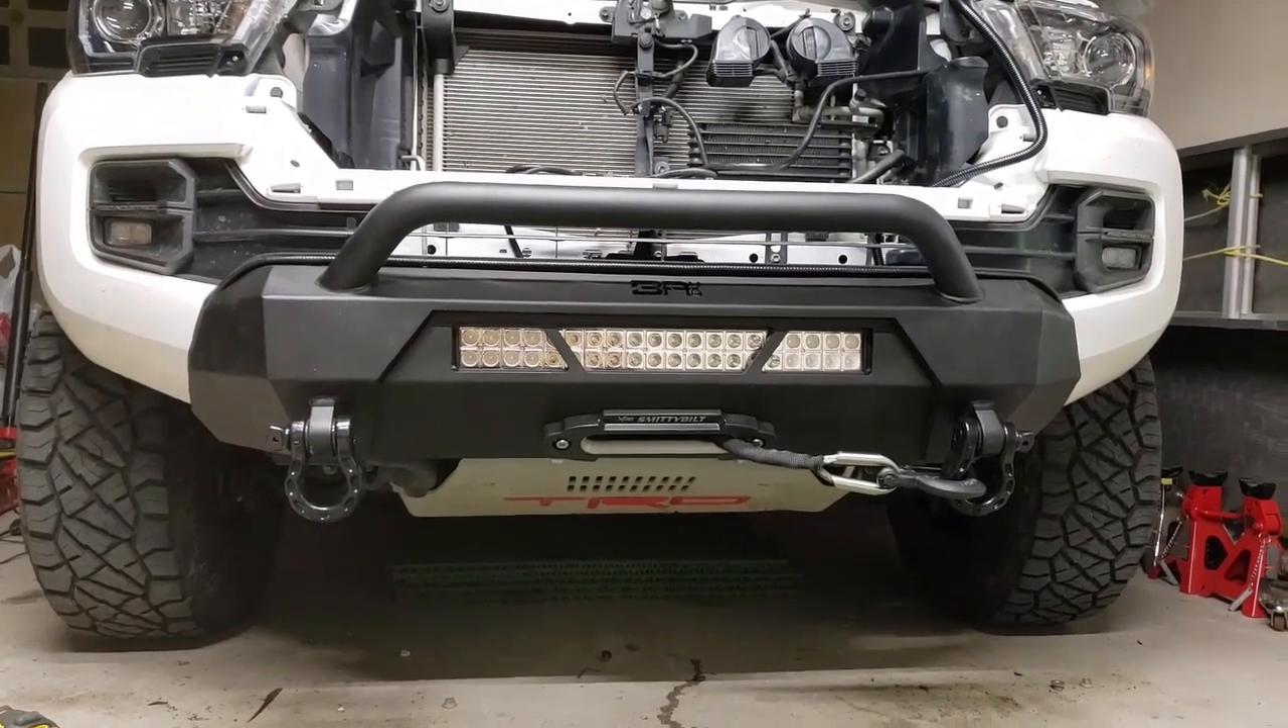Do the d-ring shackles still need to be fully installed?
No.